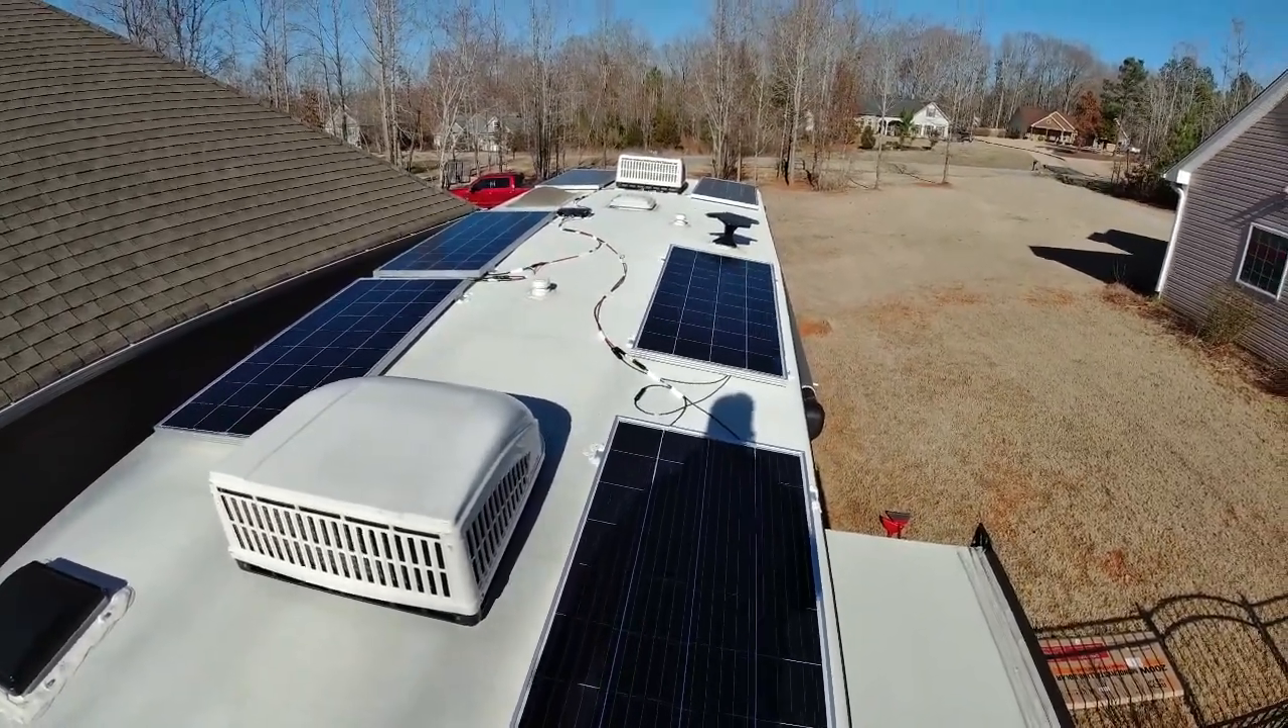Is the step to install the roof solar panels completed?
Yes.